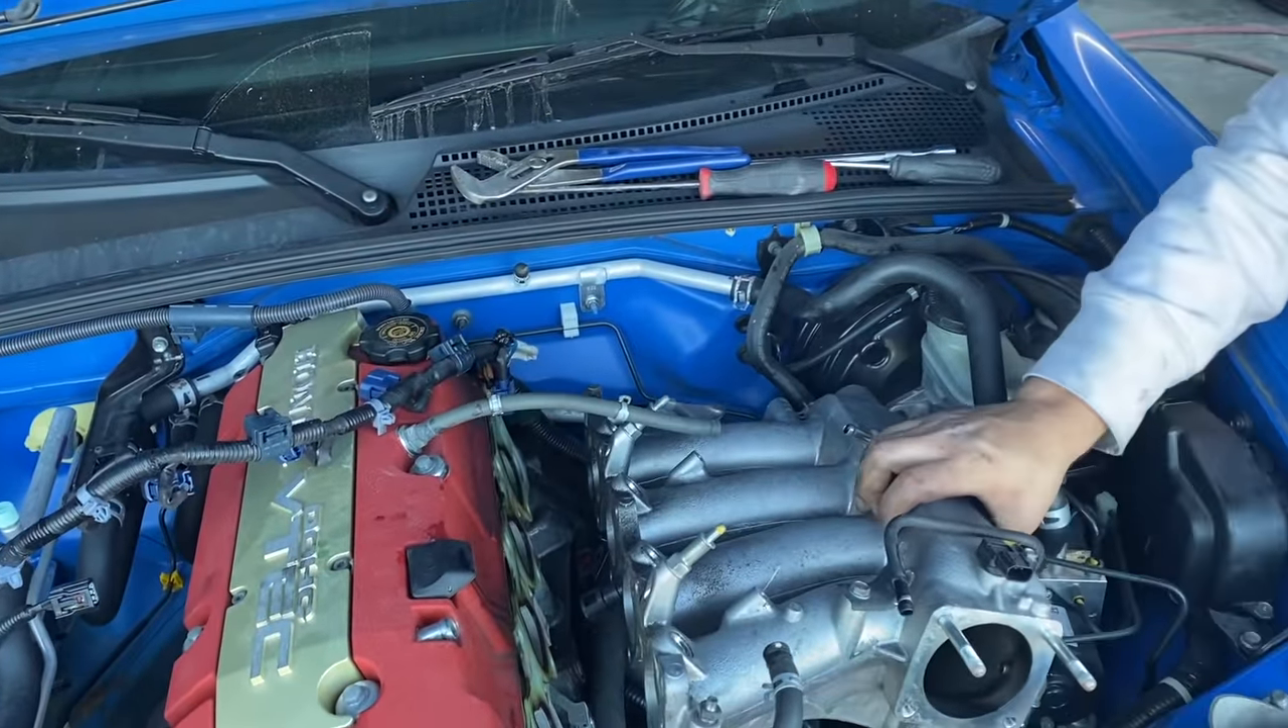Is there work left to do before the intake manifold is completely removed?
Yes.